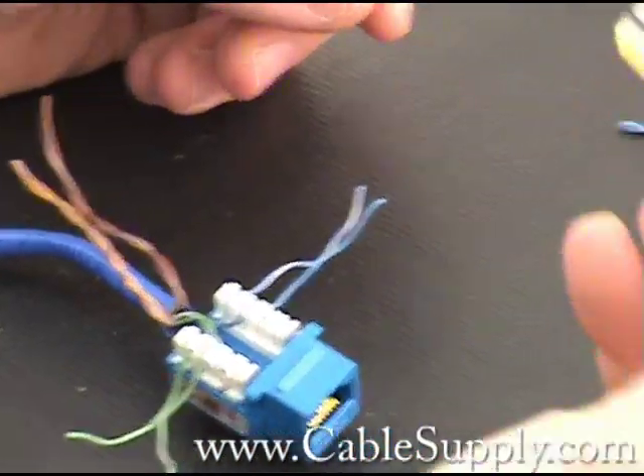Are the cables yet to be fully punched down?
Yes.